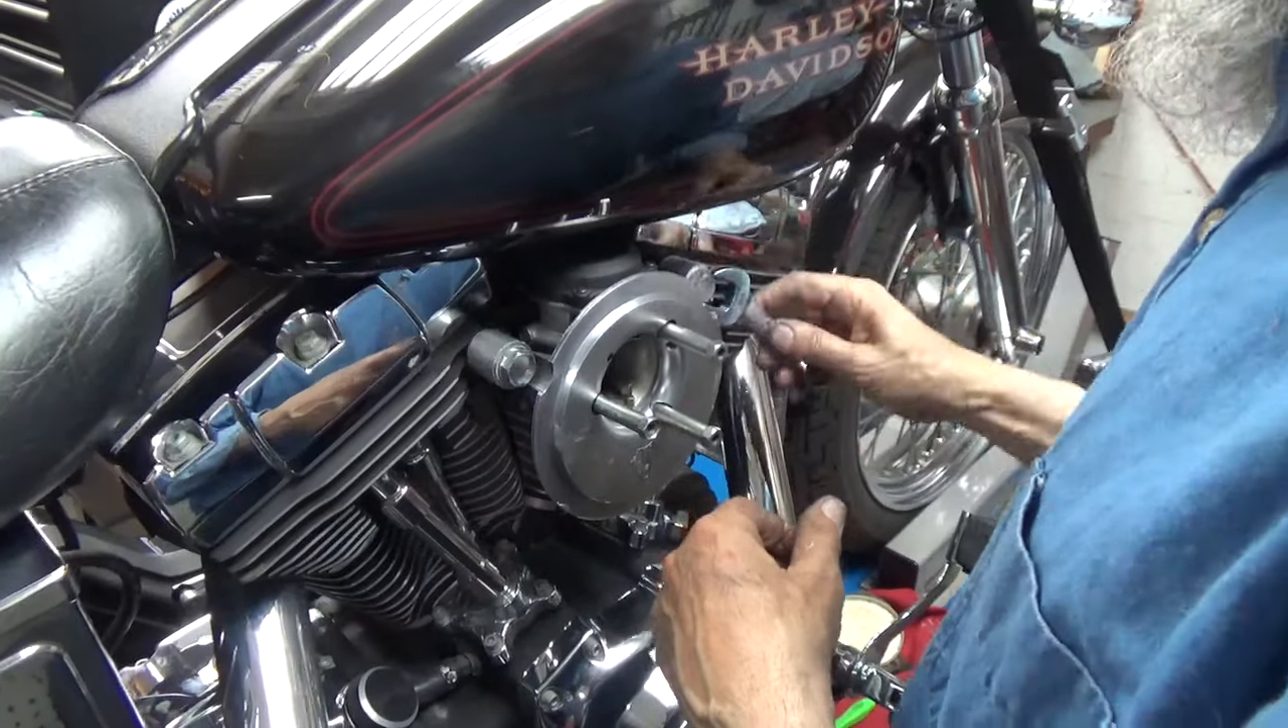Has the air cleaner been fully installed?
No.